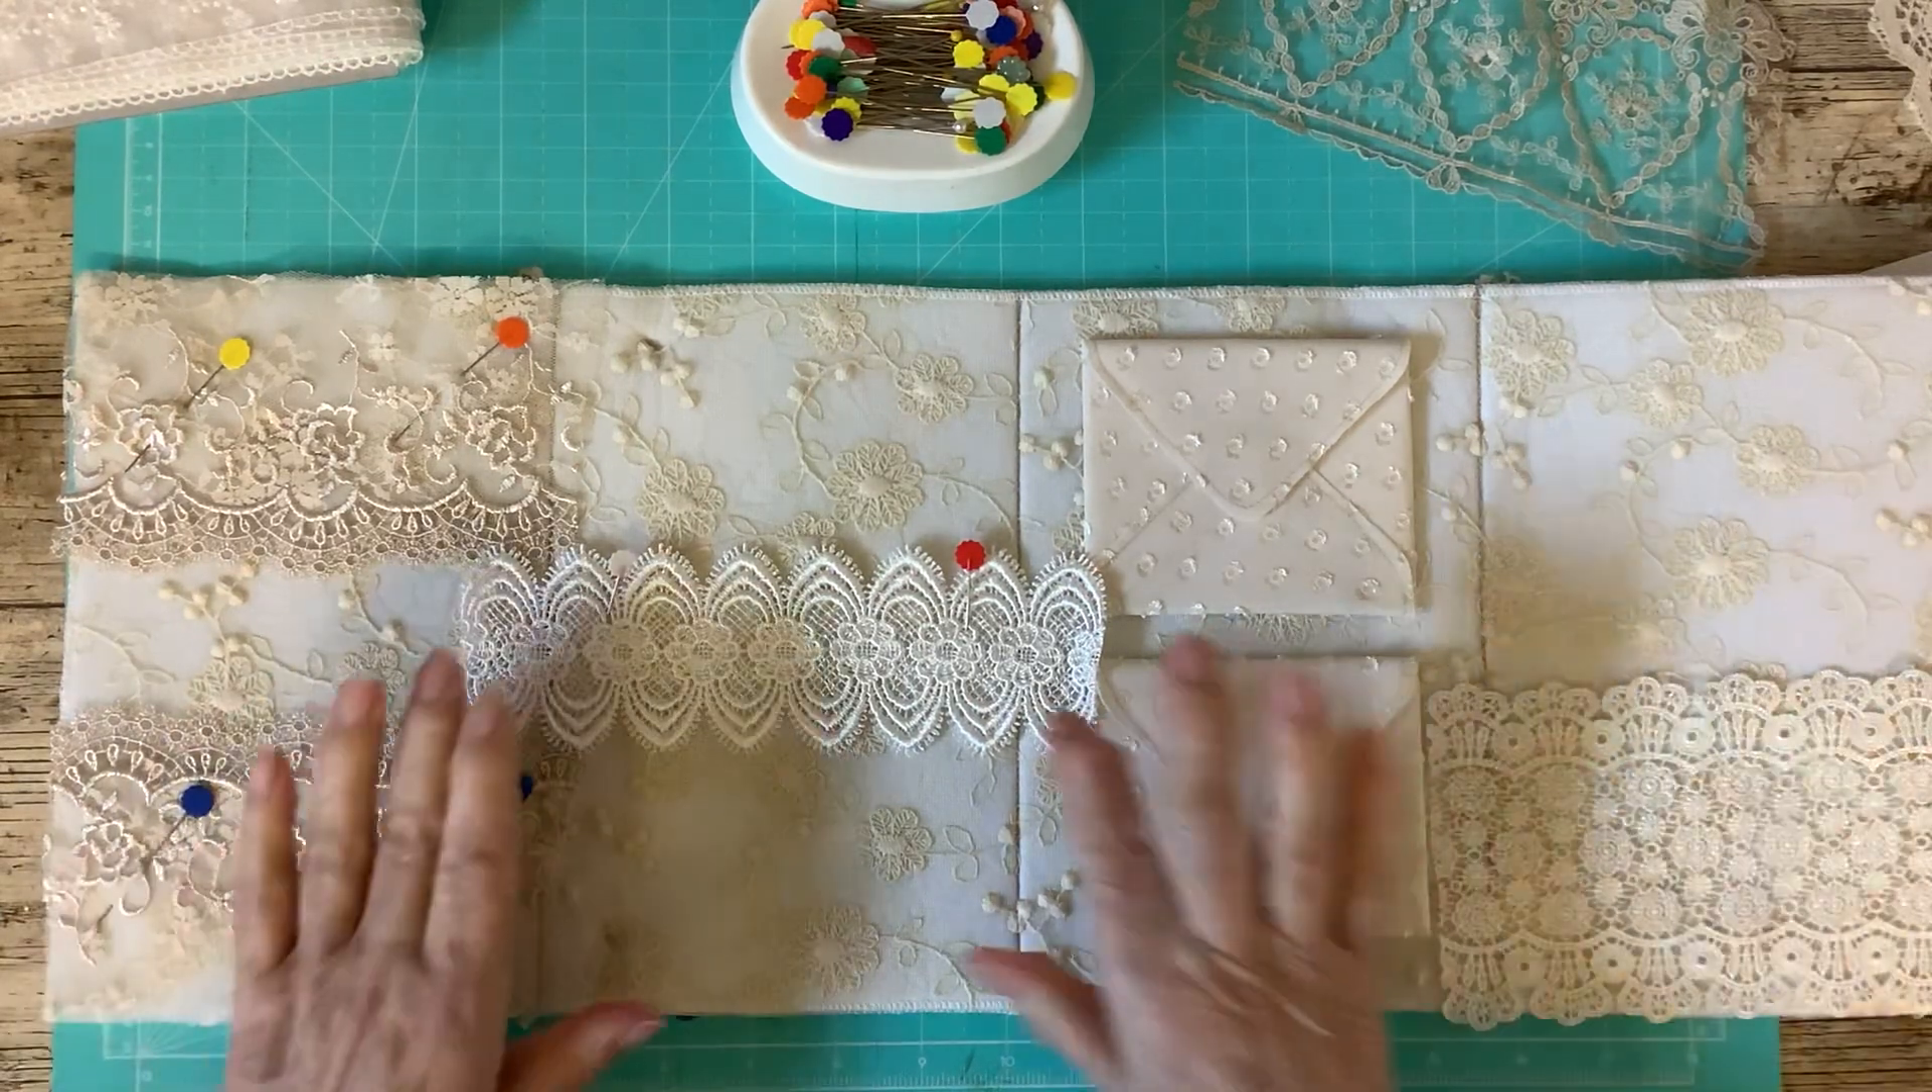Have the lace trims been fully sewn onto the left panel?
No.